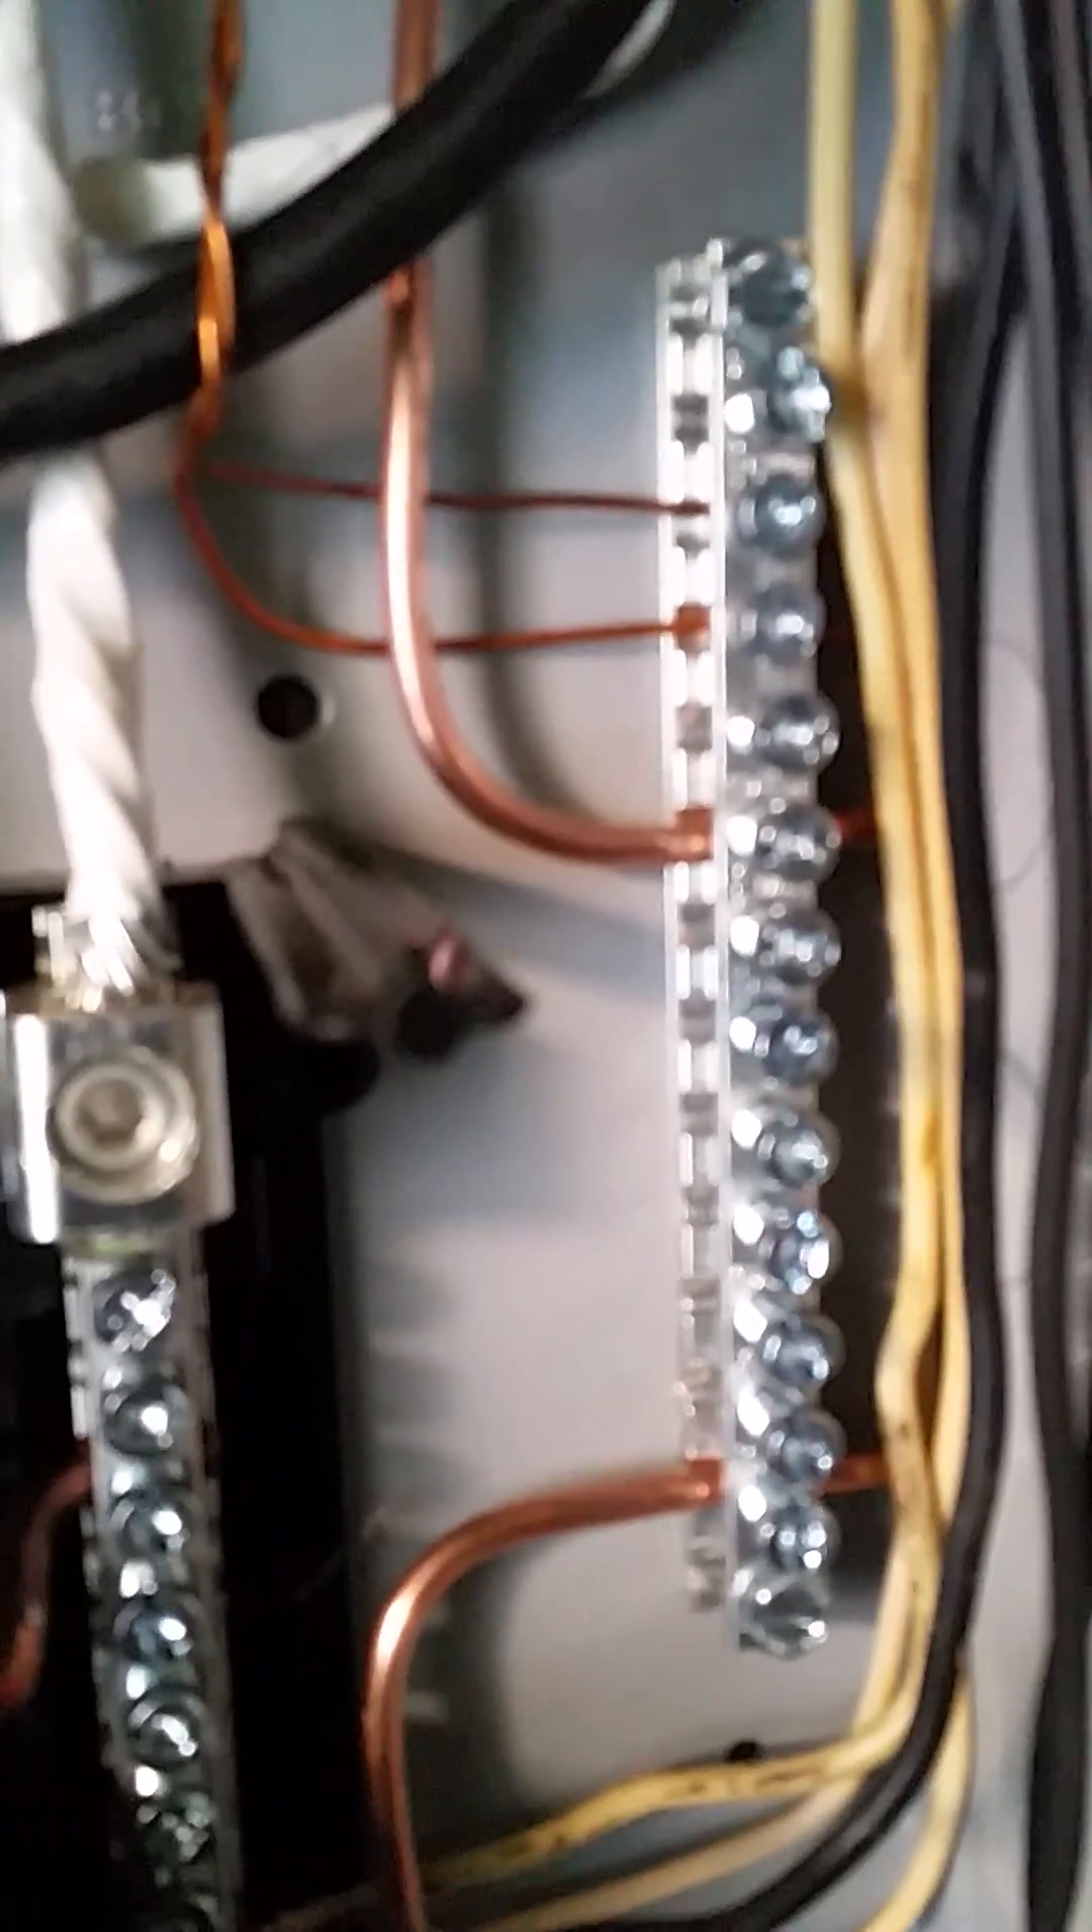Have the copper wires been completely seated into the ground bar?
Yes.